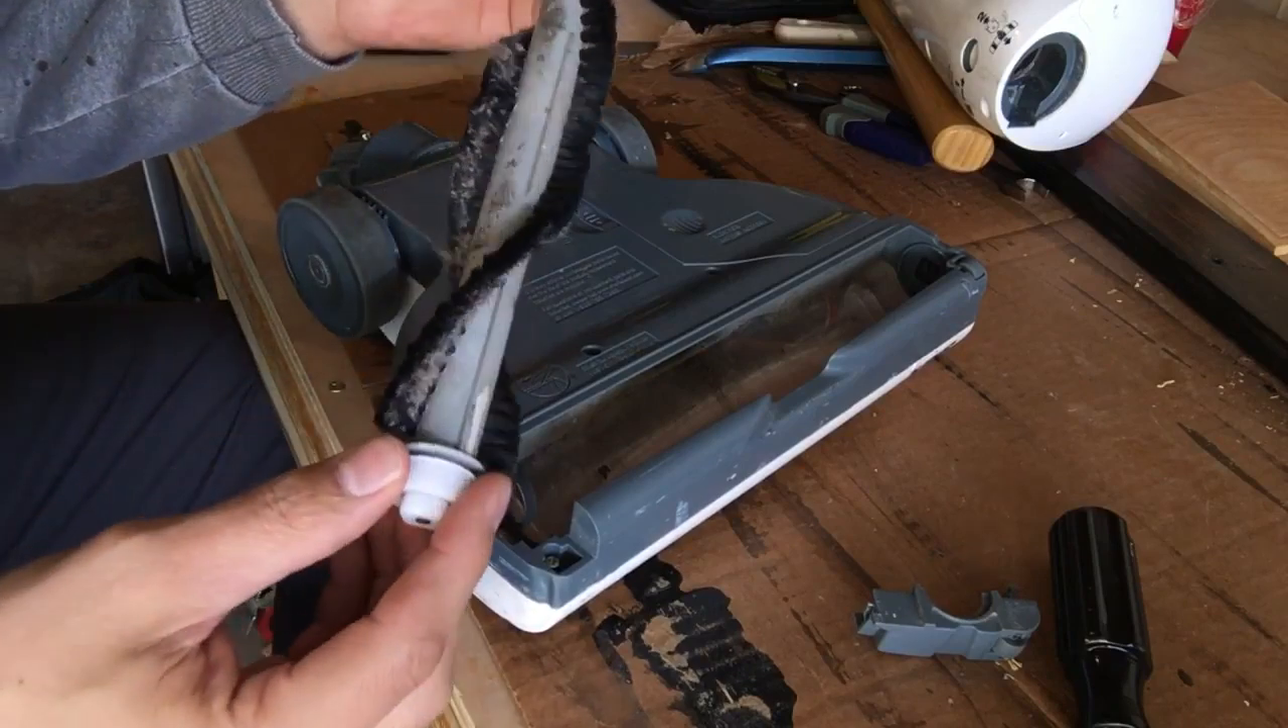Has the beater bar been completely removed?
Yes.